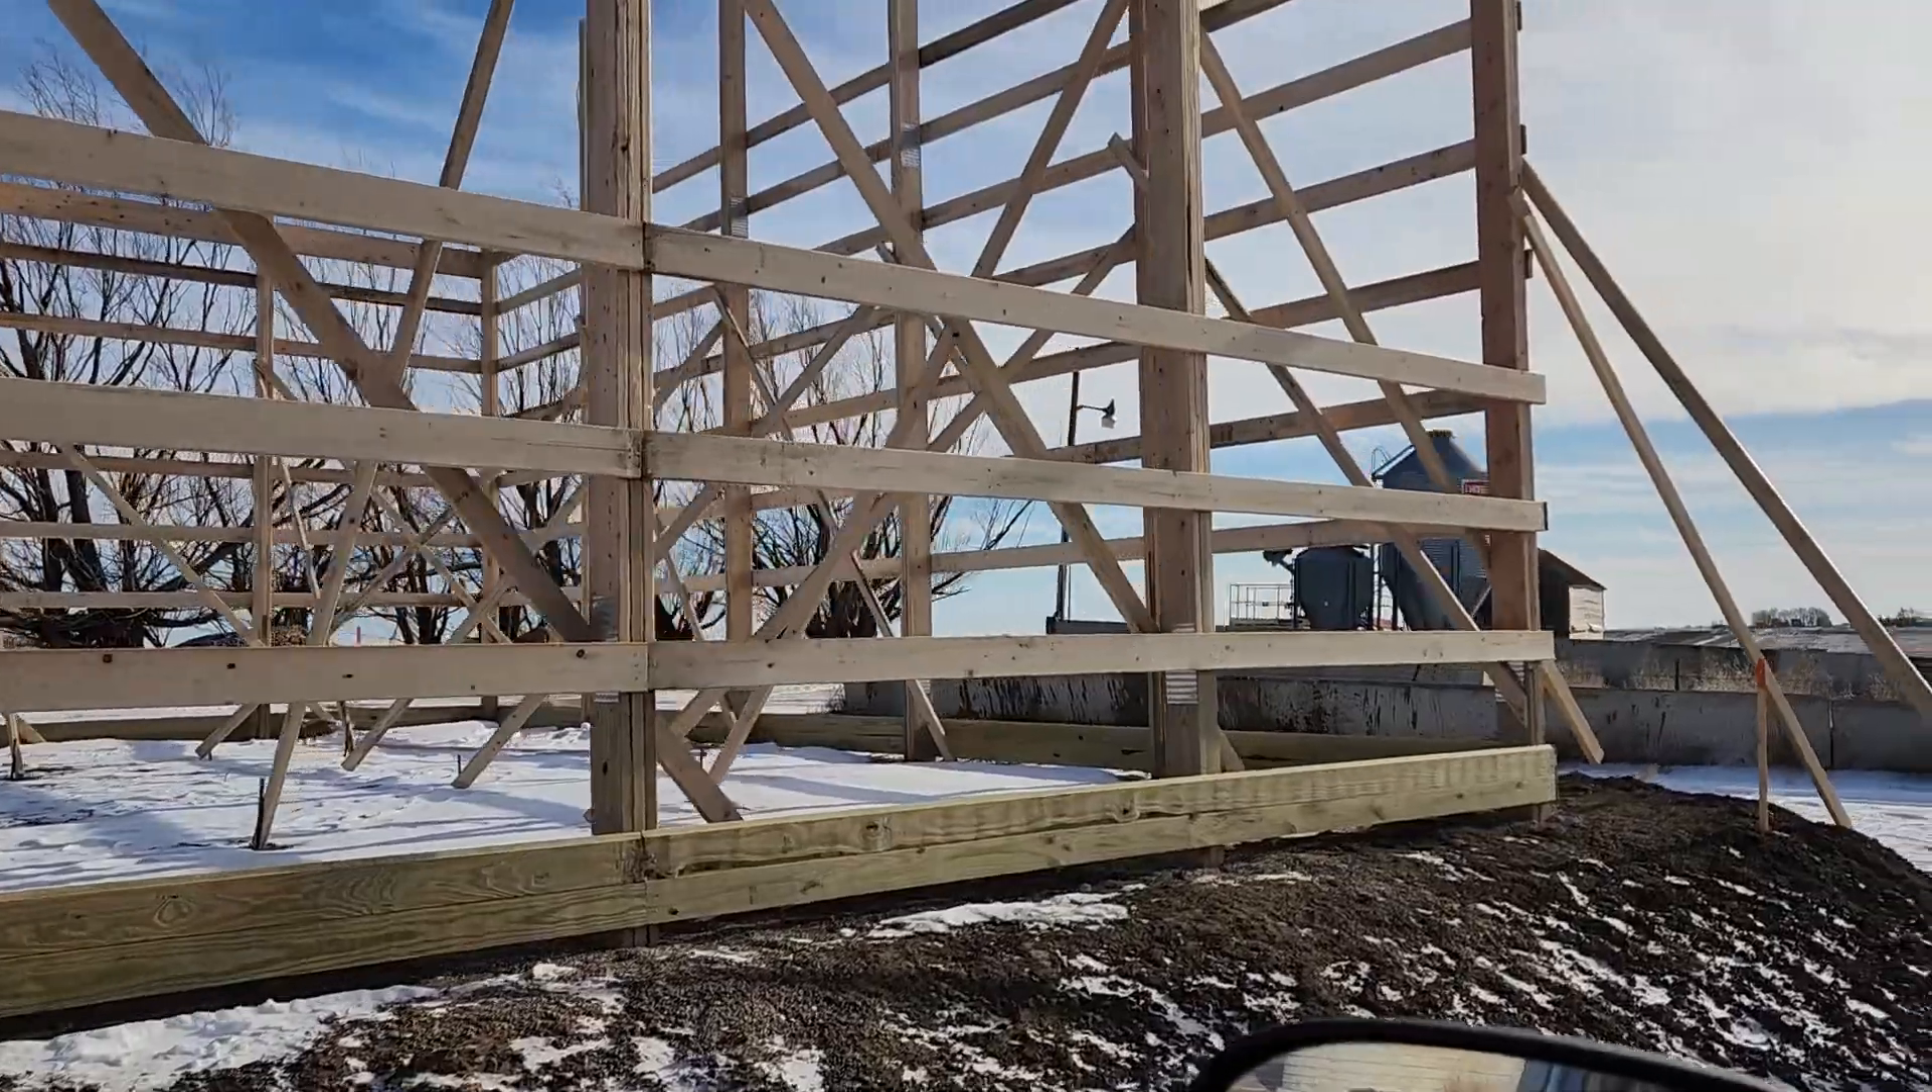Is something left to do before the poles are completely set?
No.